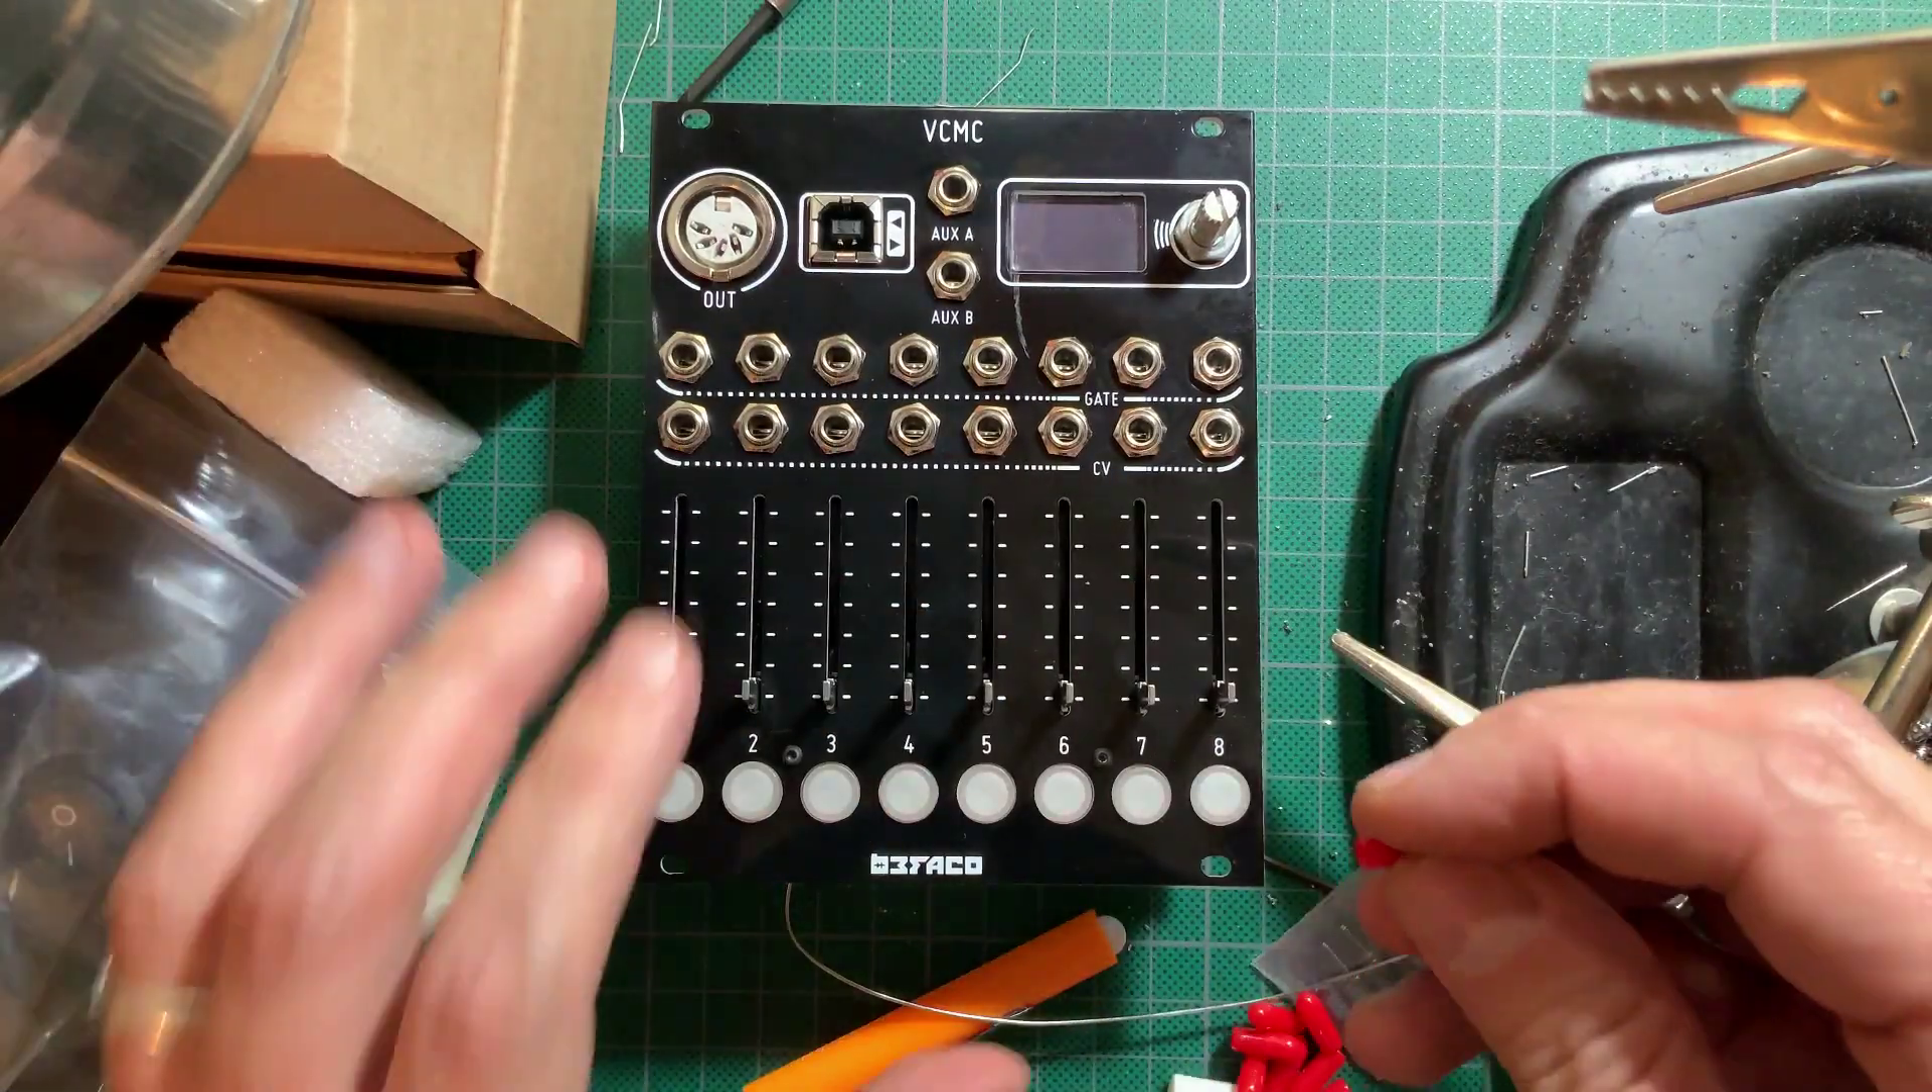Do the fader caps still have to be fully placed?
Yes.